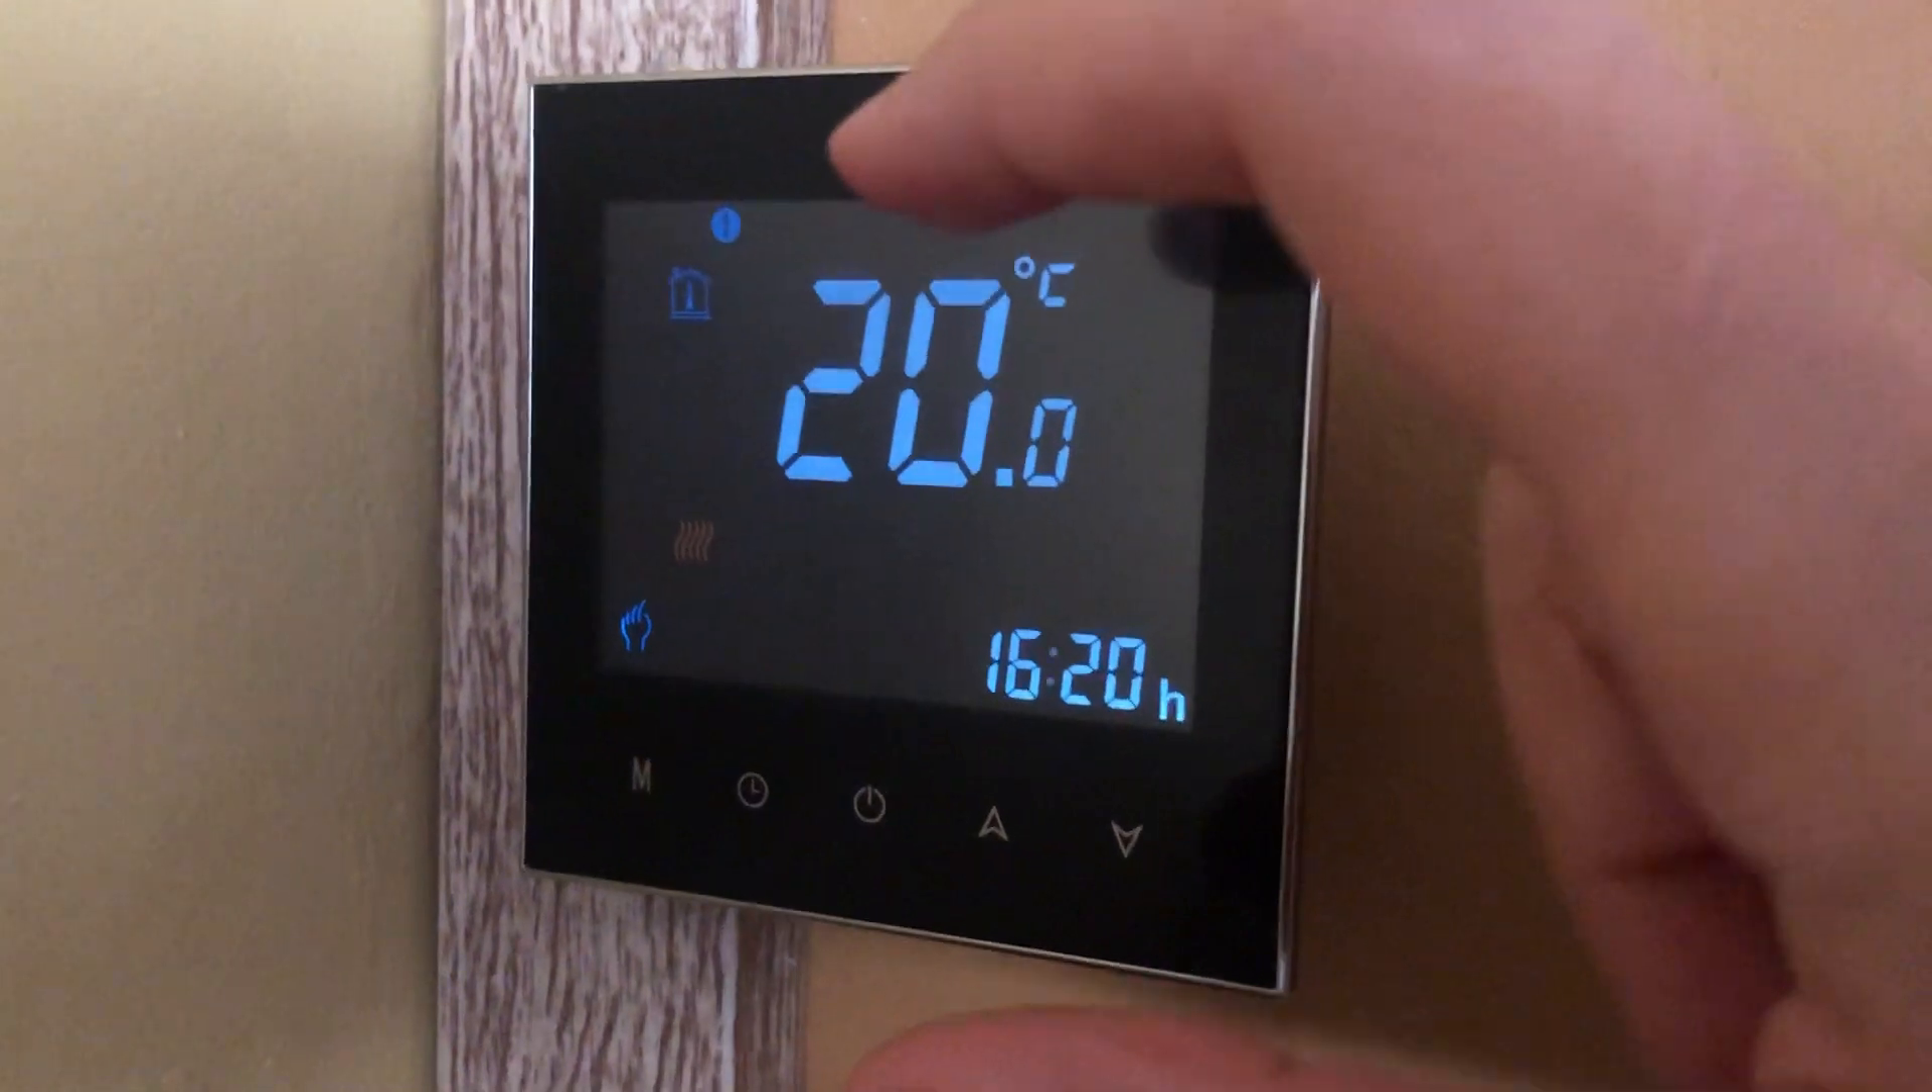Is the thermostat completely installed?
Yes.